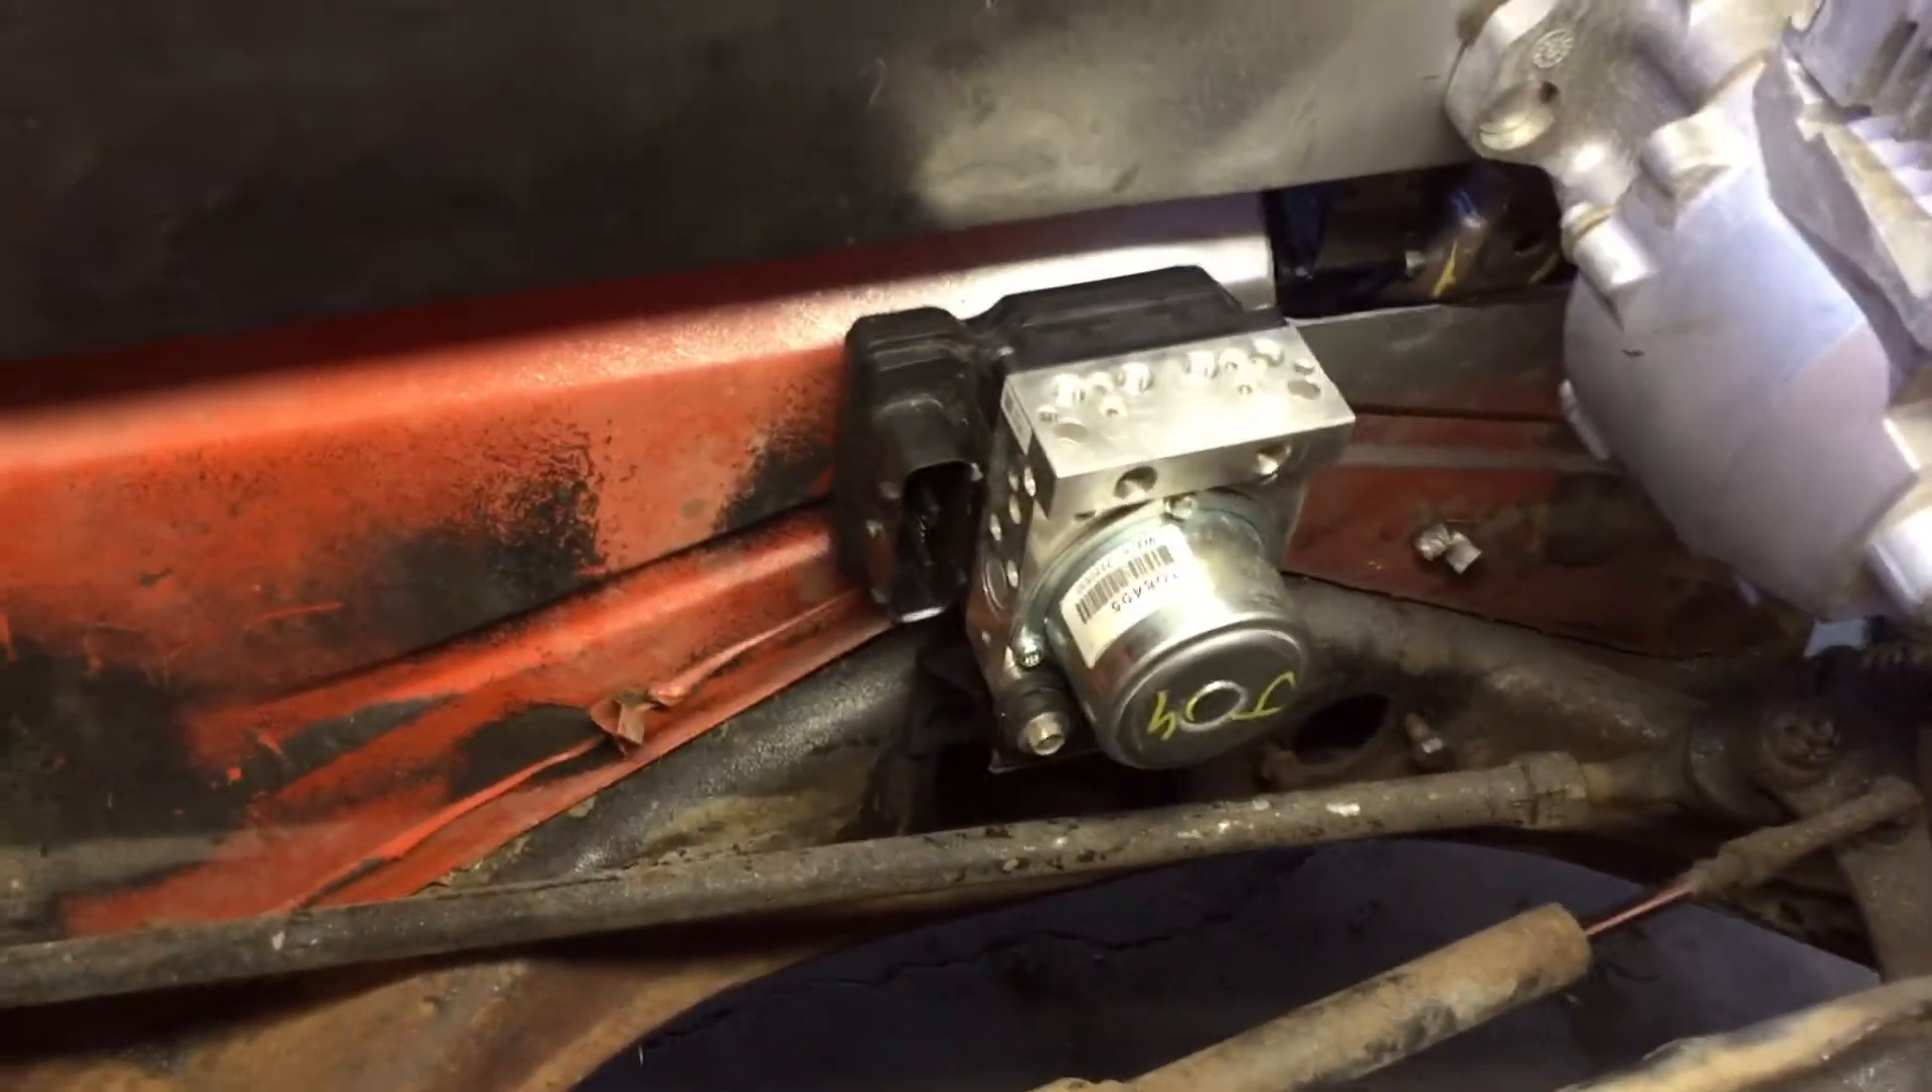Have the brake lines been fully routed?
No.